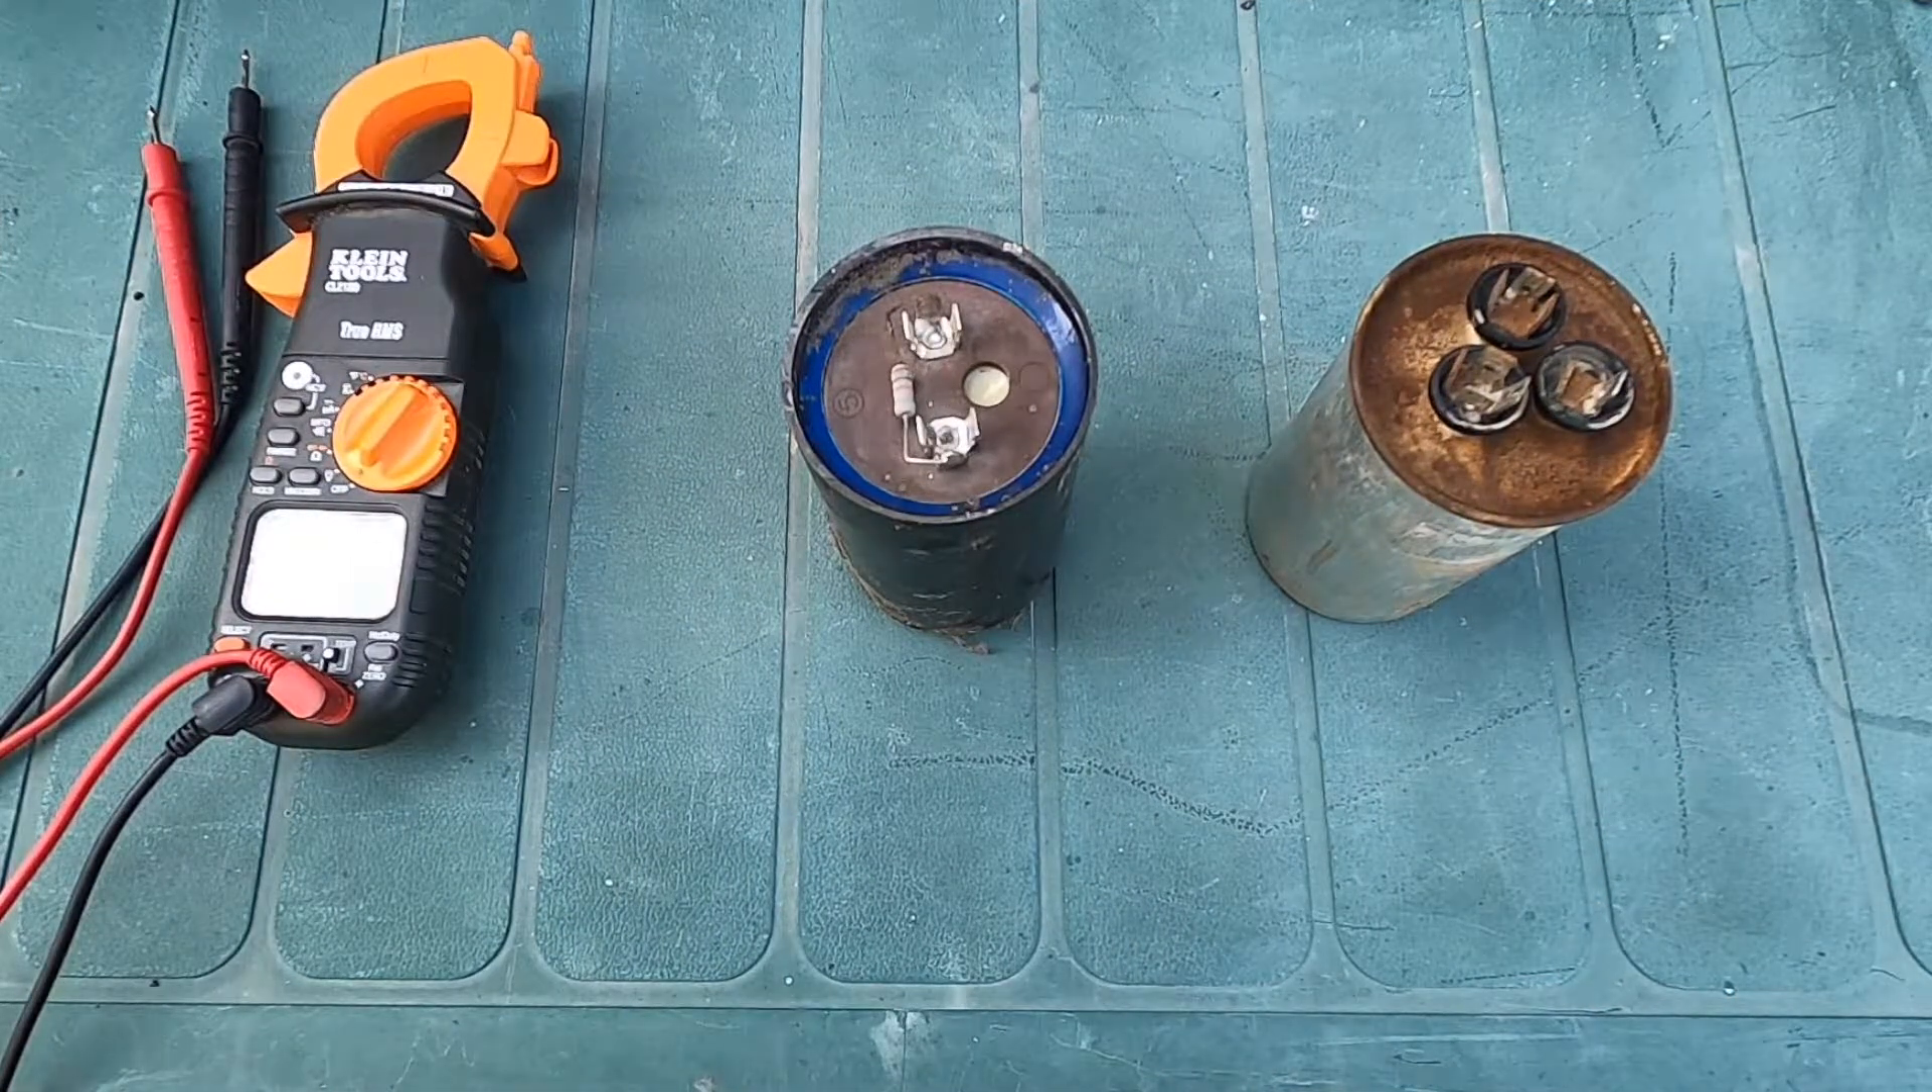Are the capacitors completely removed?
Yes.